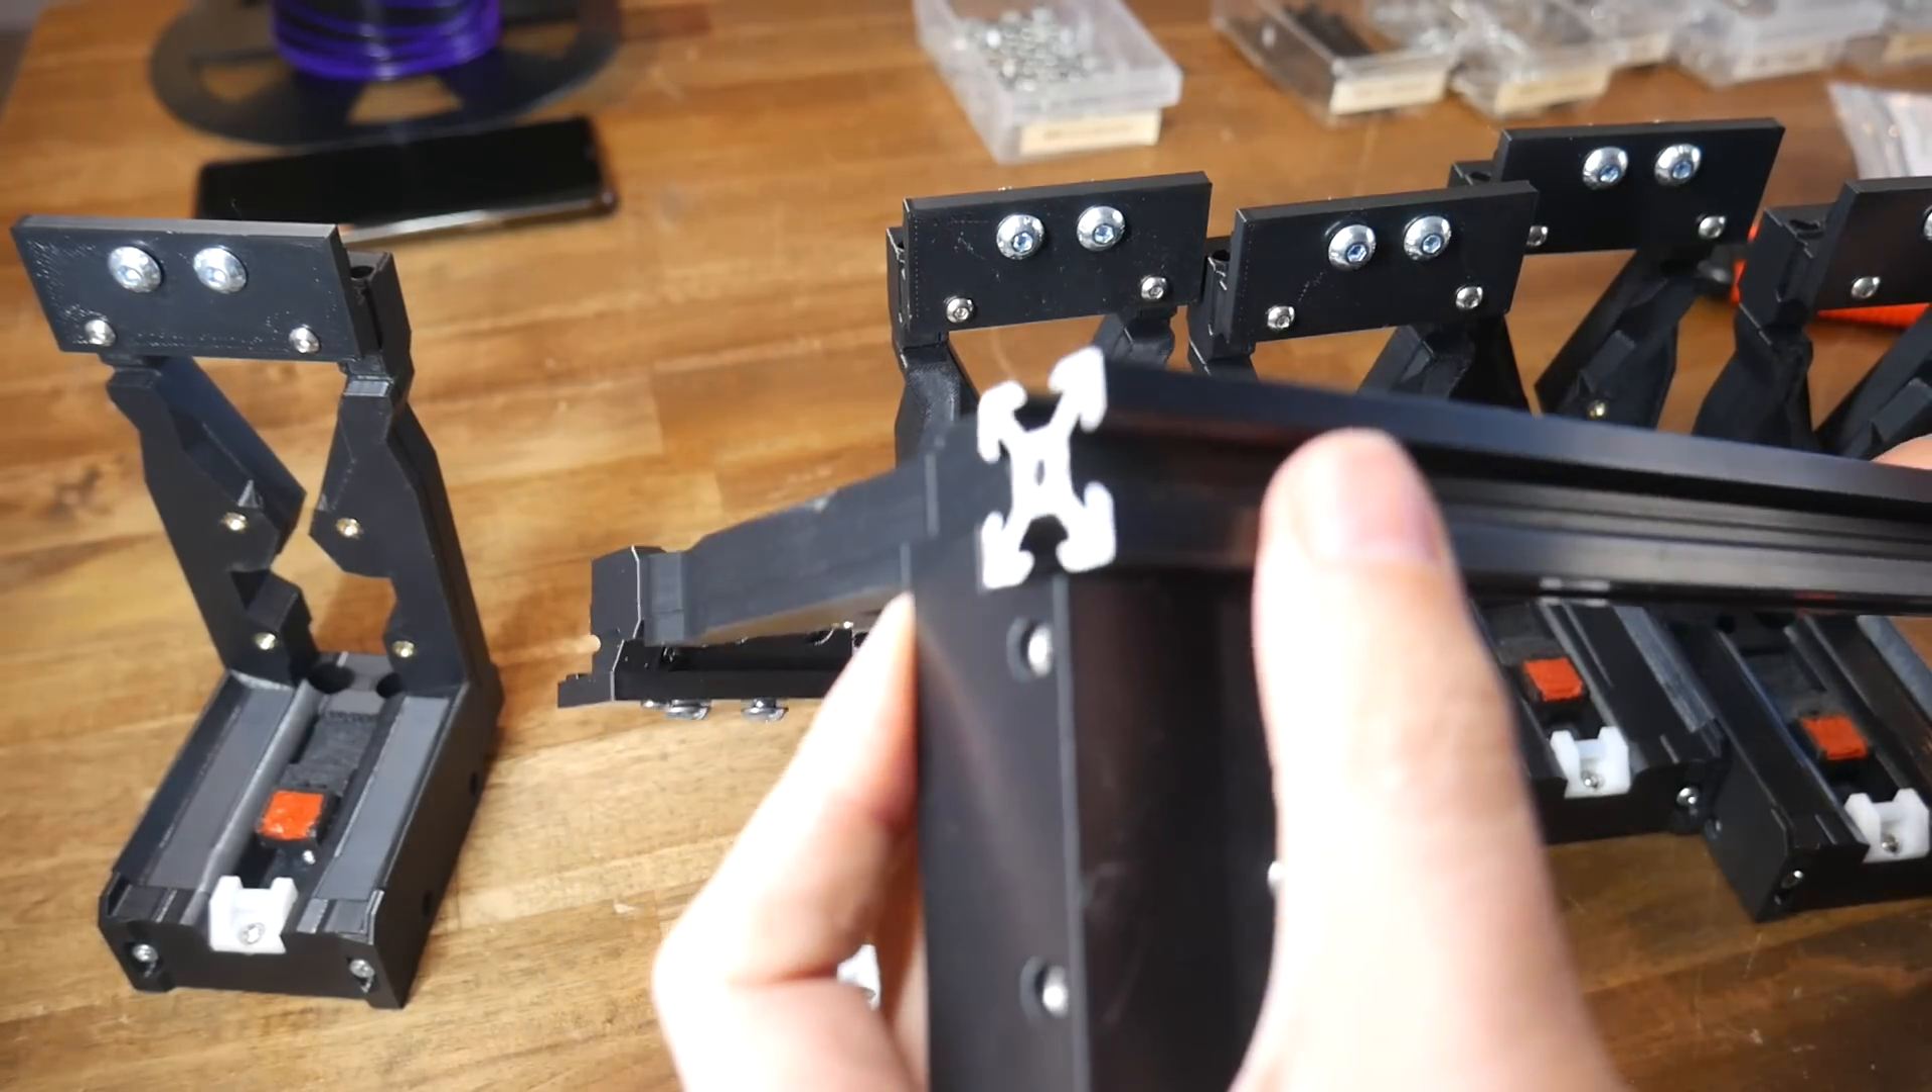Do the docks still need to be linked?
Yes.